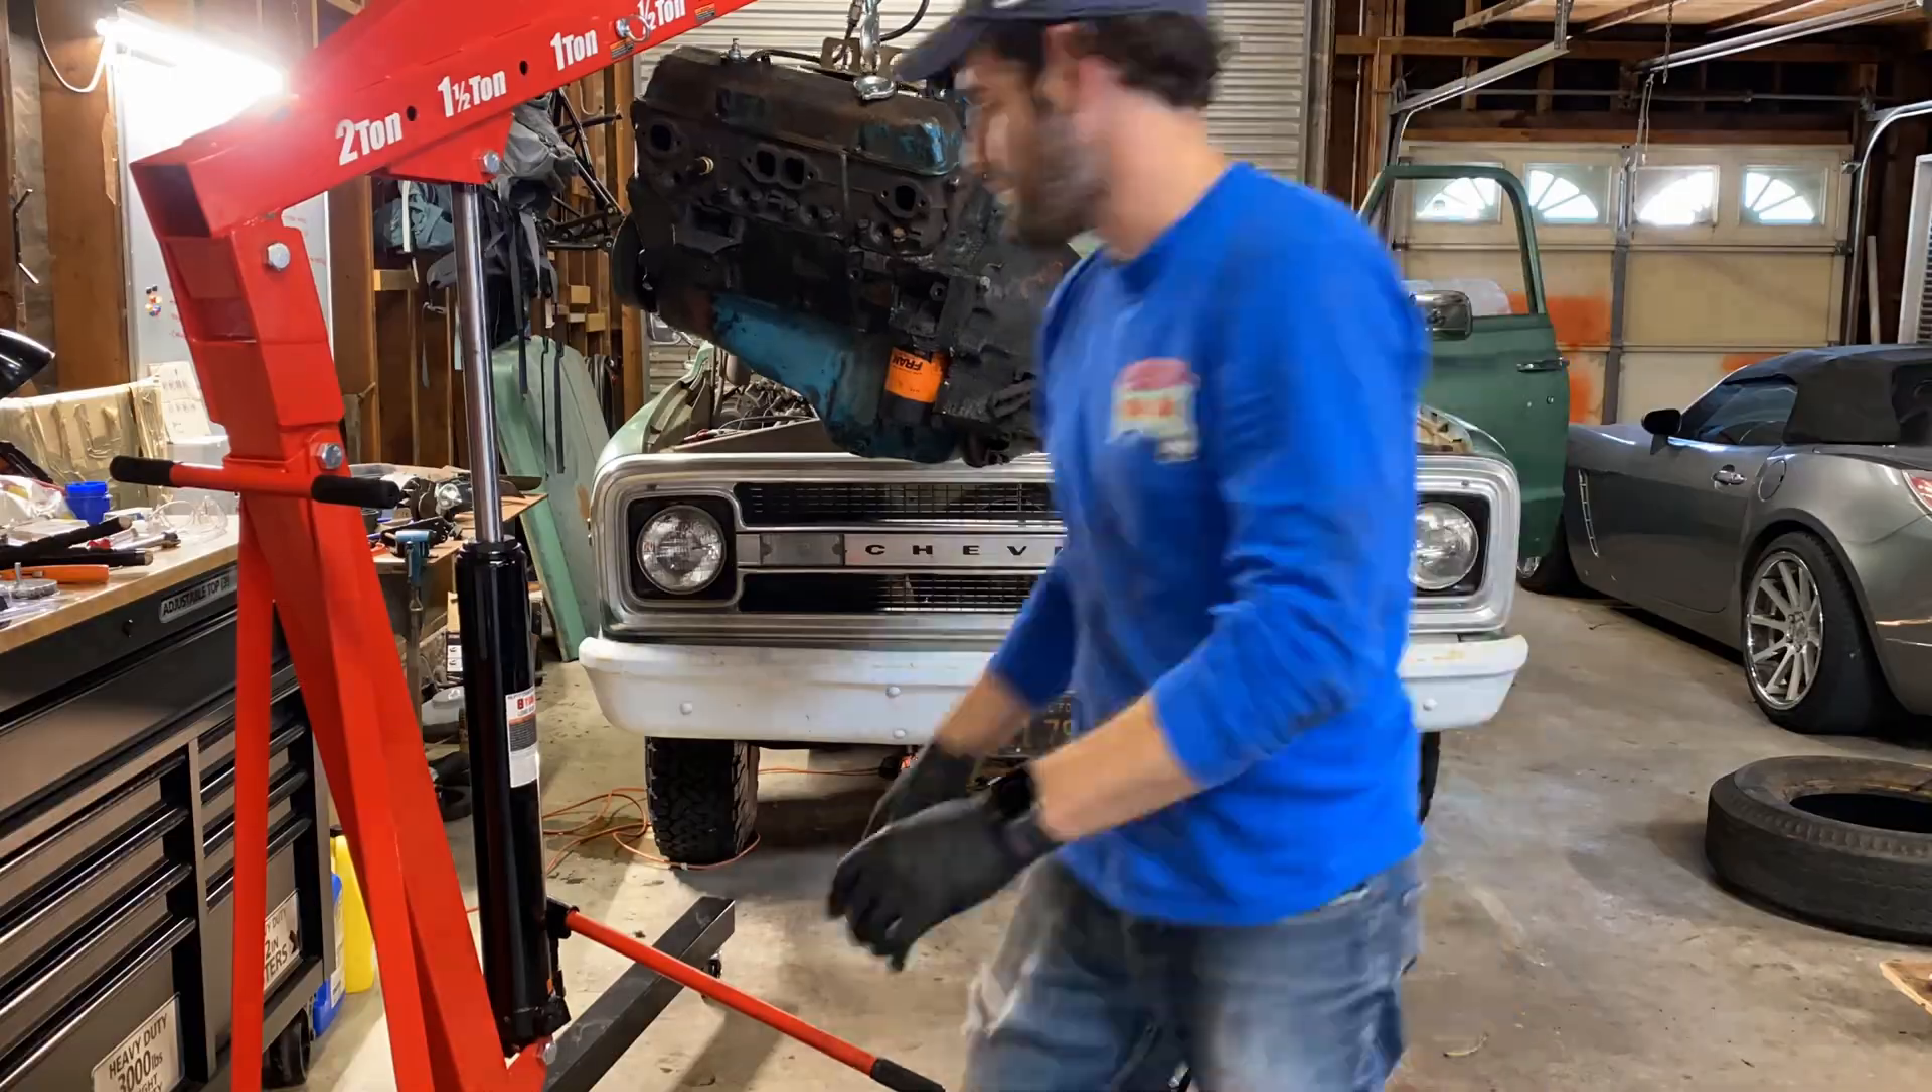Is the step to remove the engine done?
Yes.